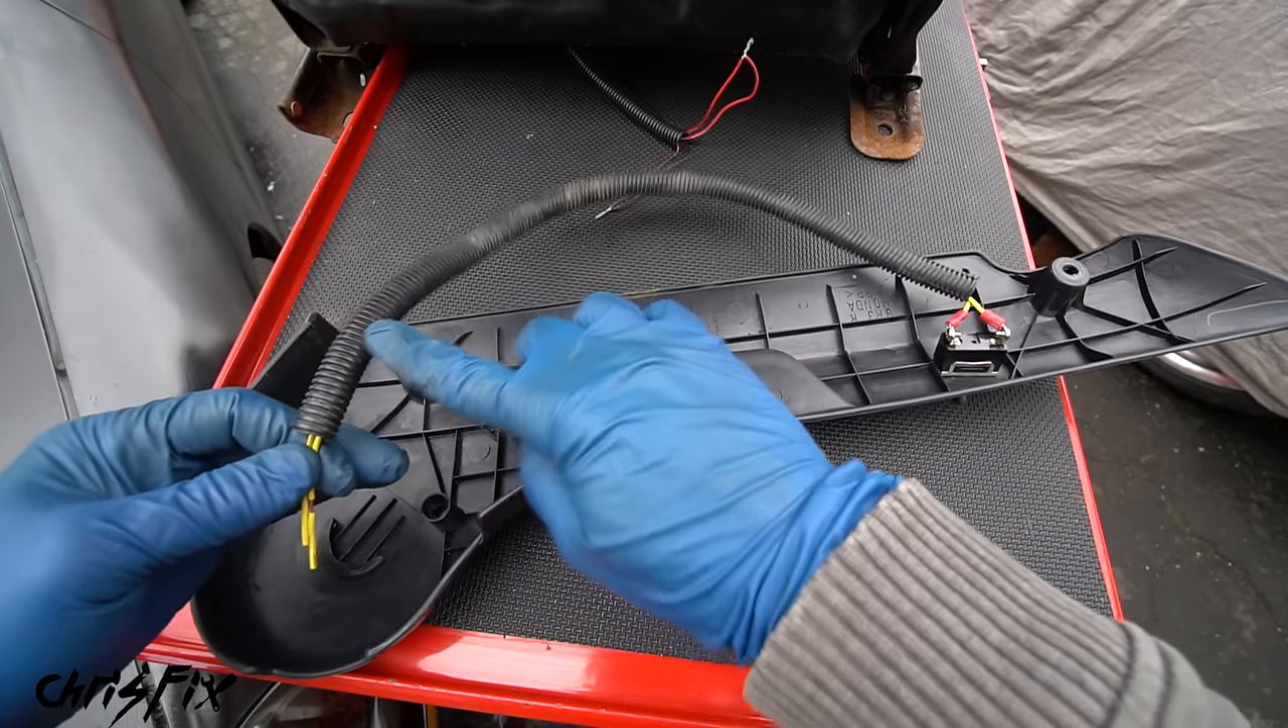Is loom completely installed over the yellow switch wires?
Yes.